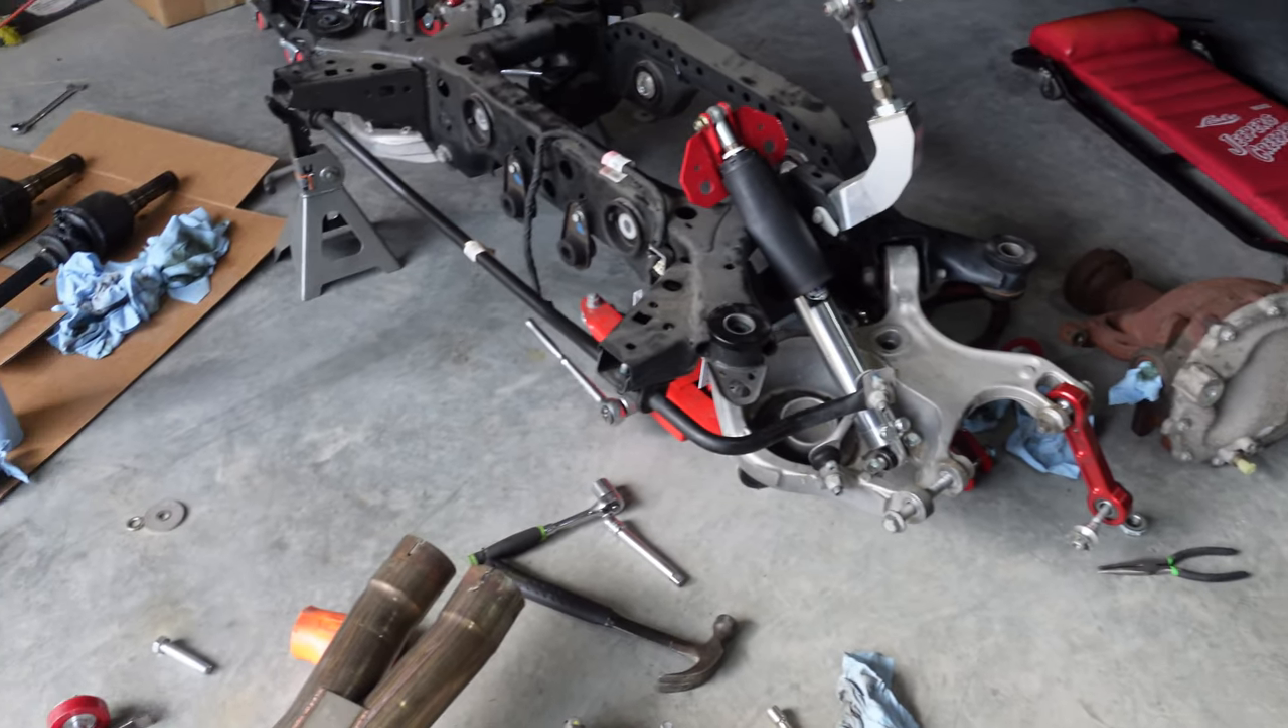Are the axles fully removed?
Yes.